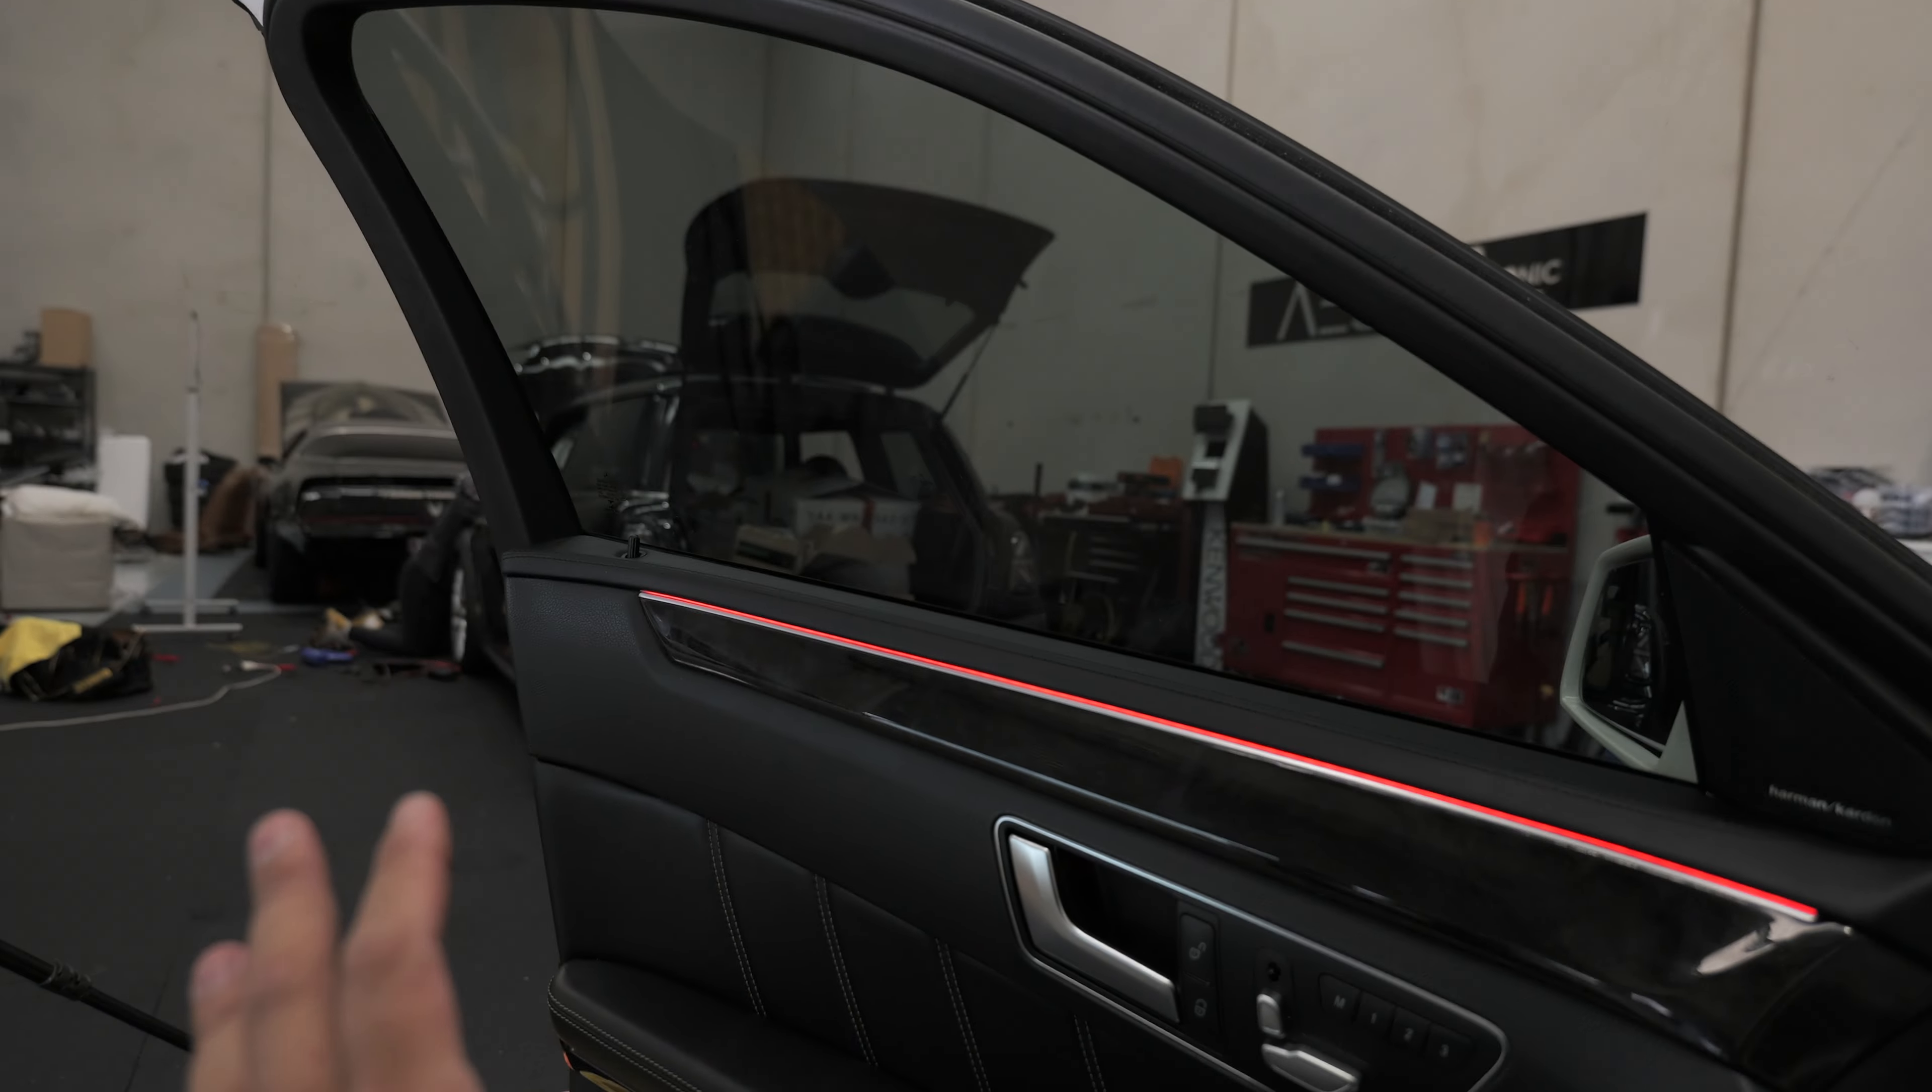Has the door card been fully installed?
Yes.